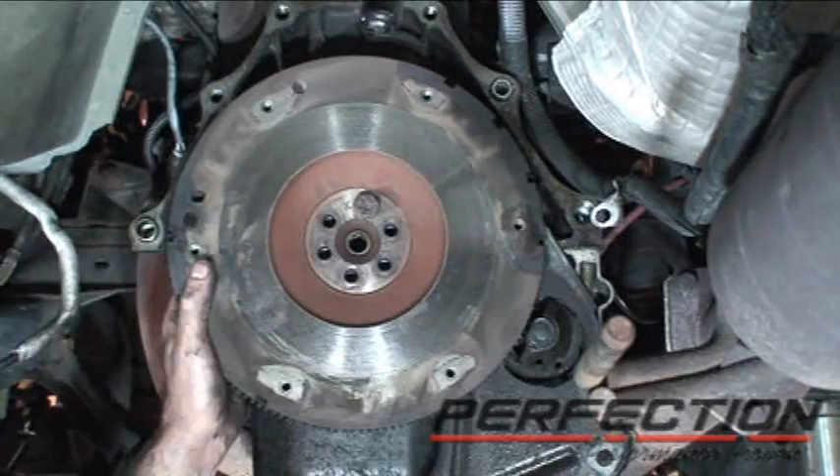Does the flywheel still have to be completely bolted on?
Yes.